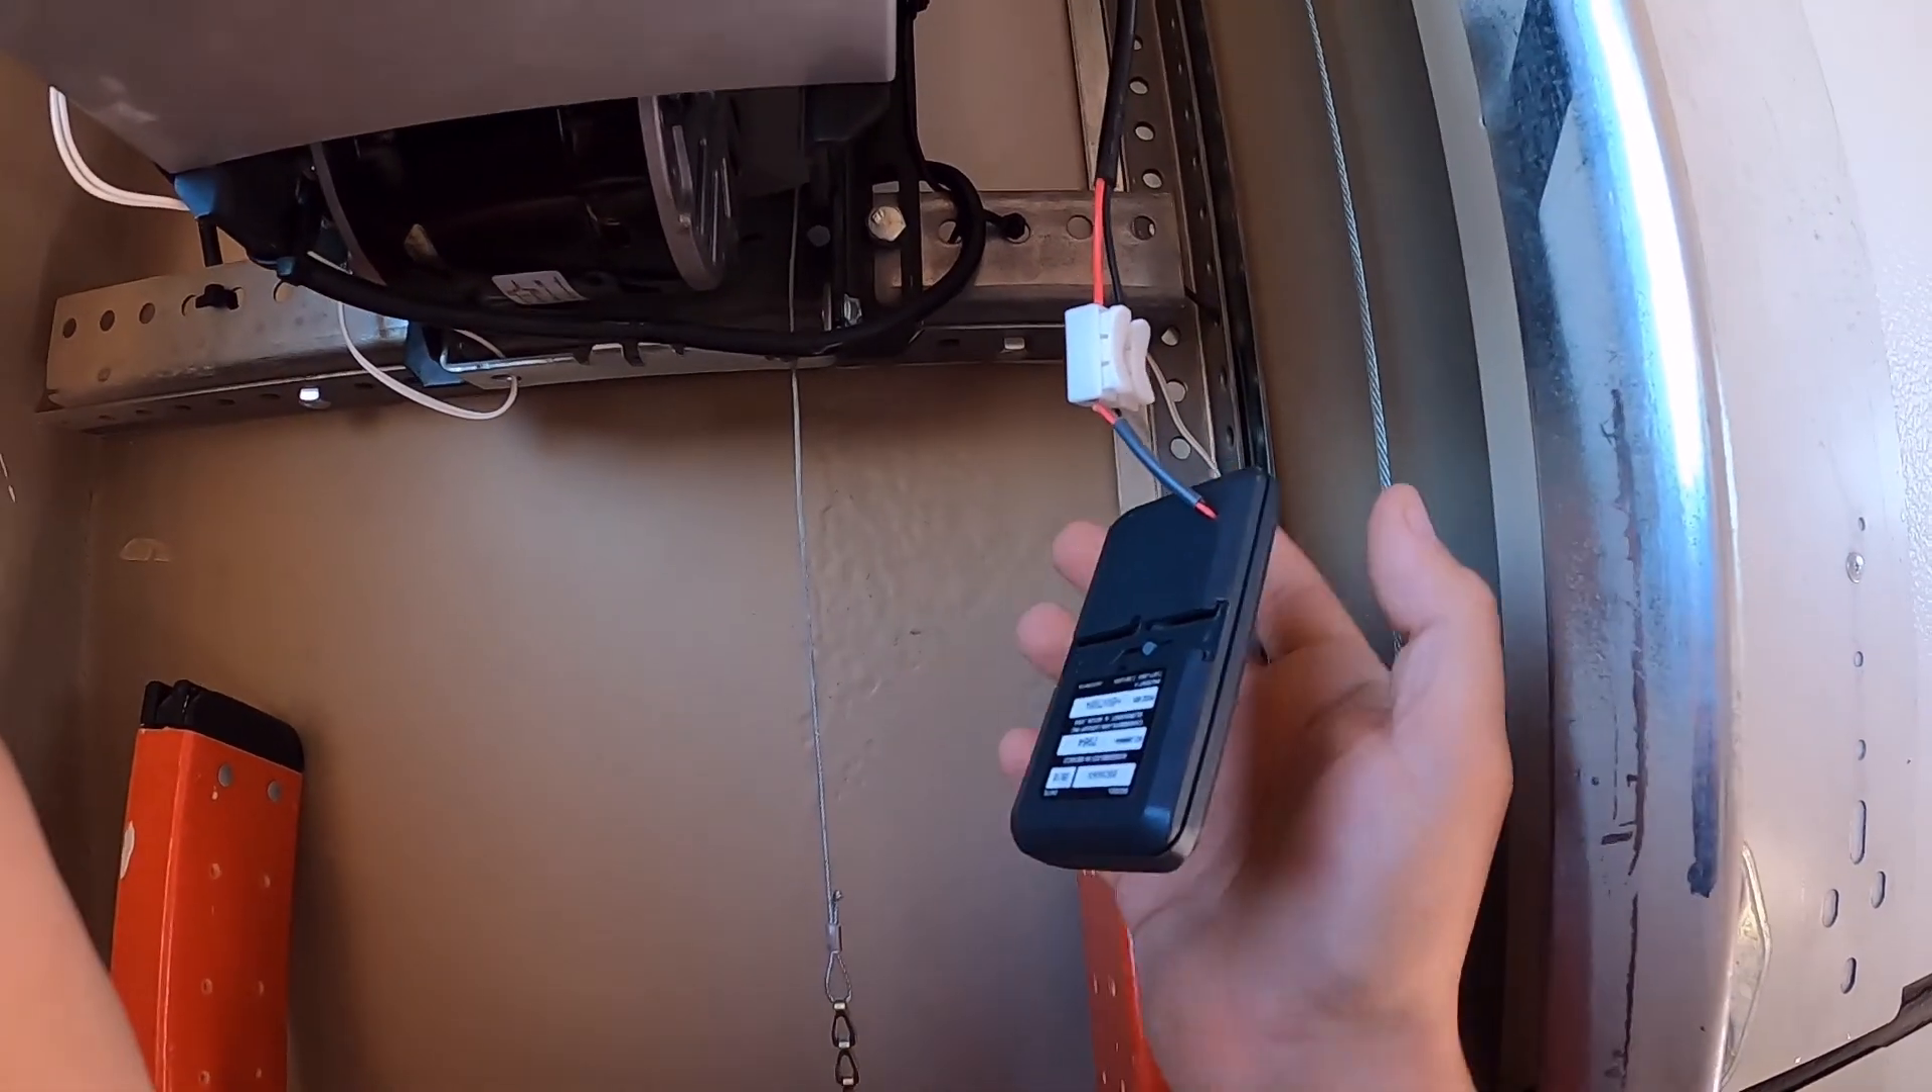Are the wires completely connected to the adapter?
Yes.